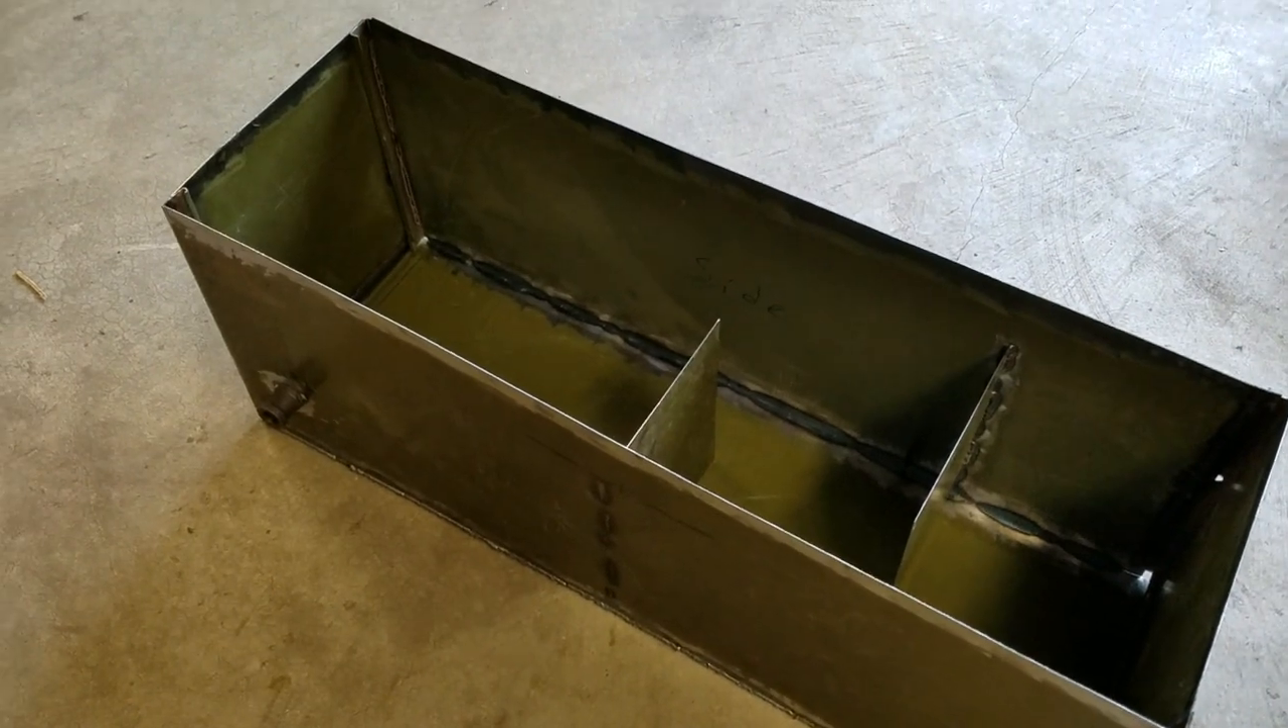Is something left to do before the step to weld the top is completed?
Yes.